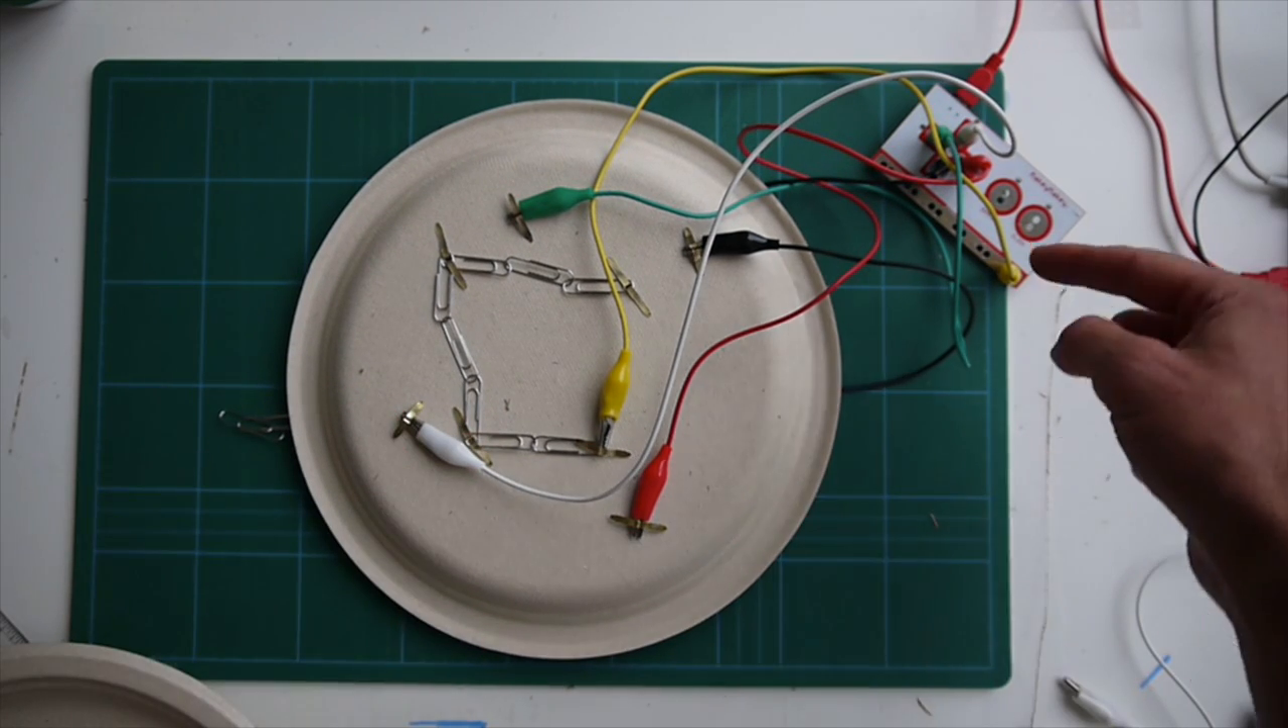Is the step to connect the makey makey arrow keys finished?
Yes.